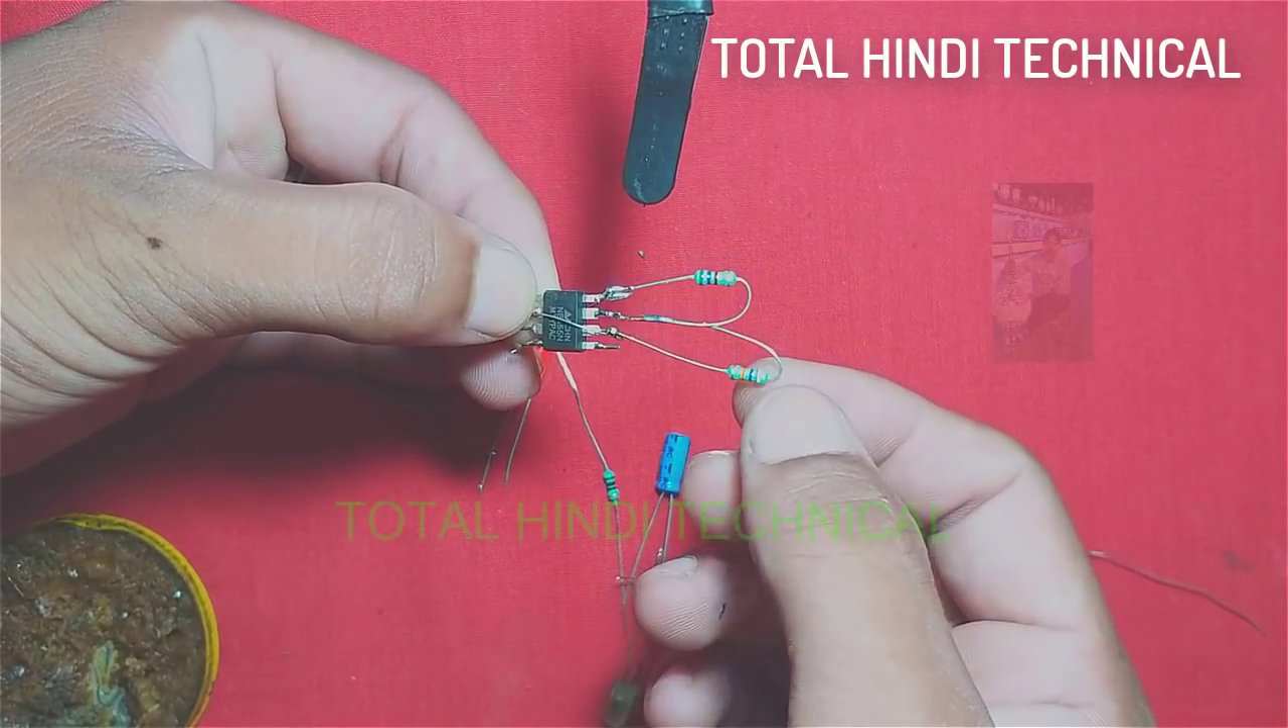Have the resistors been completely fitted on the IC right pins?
Yes.